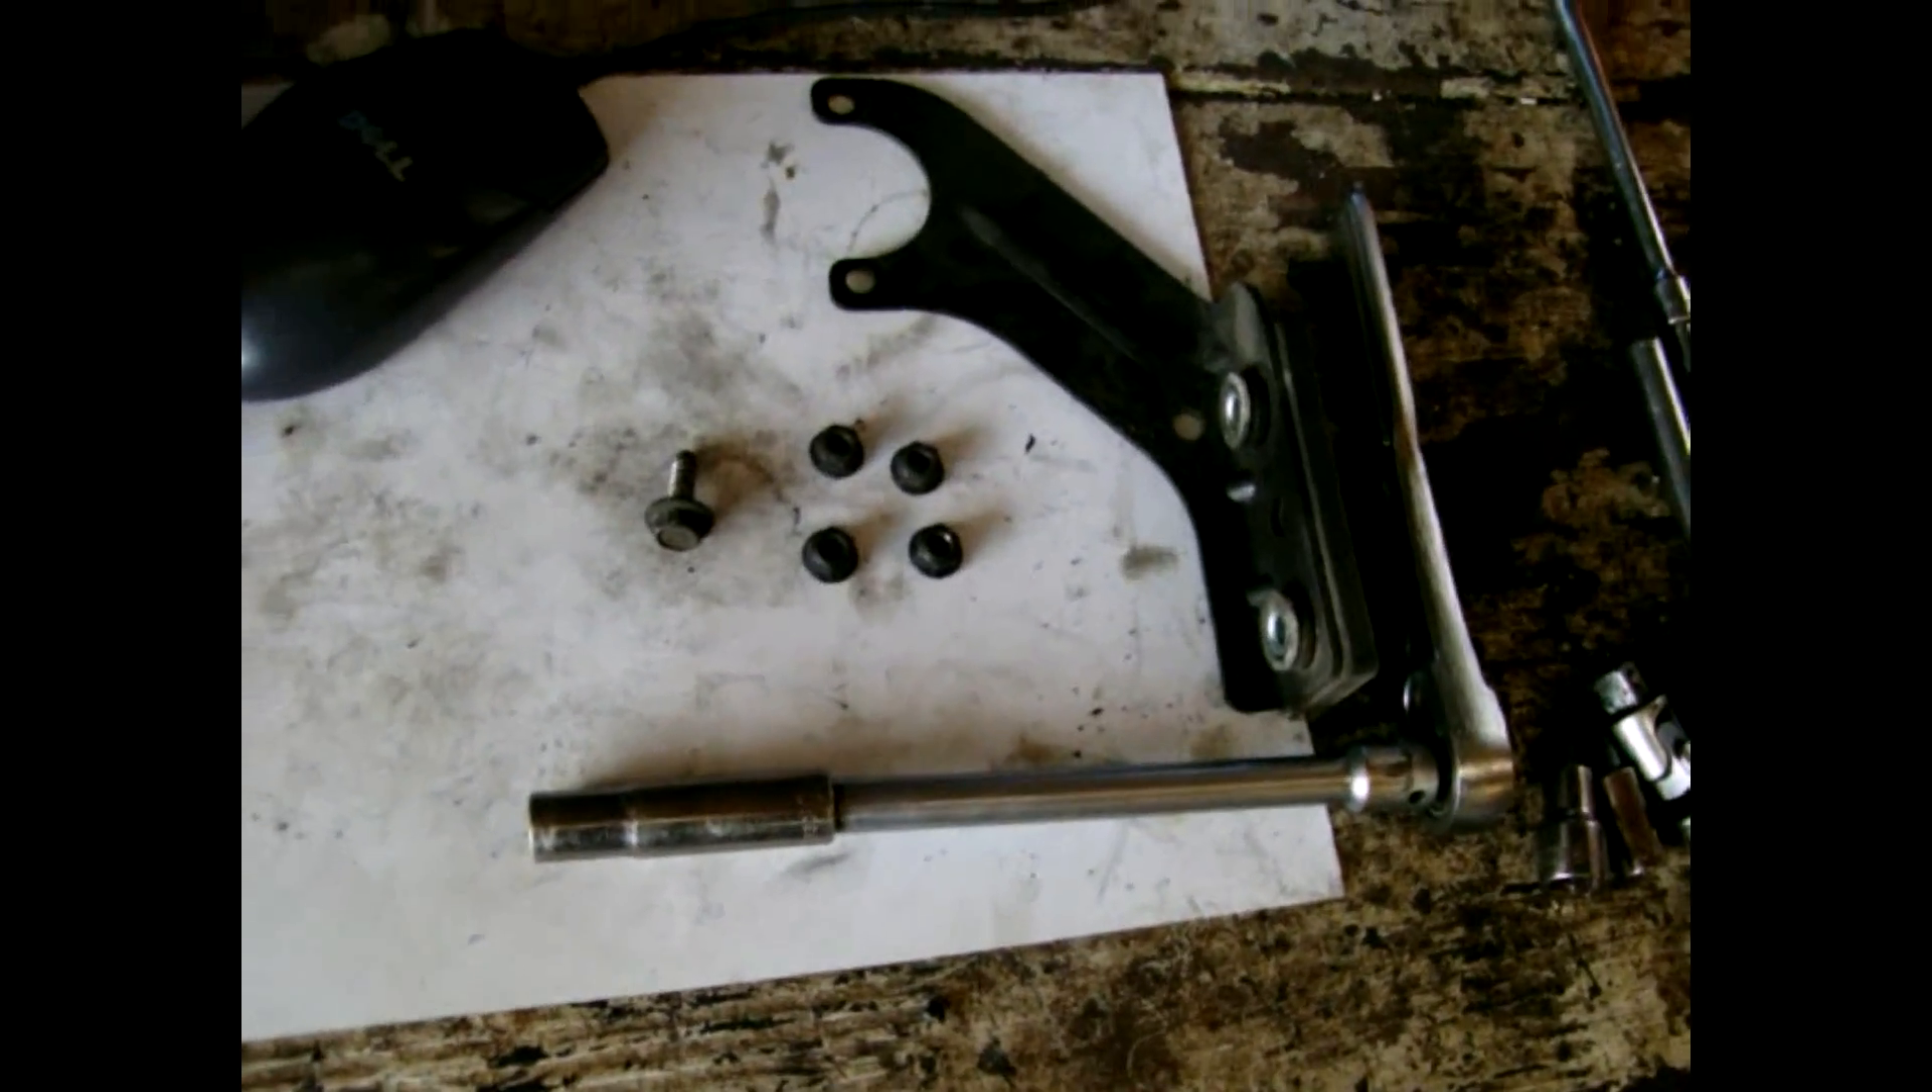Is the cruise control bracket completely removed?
Yes.